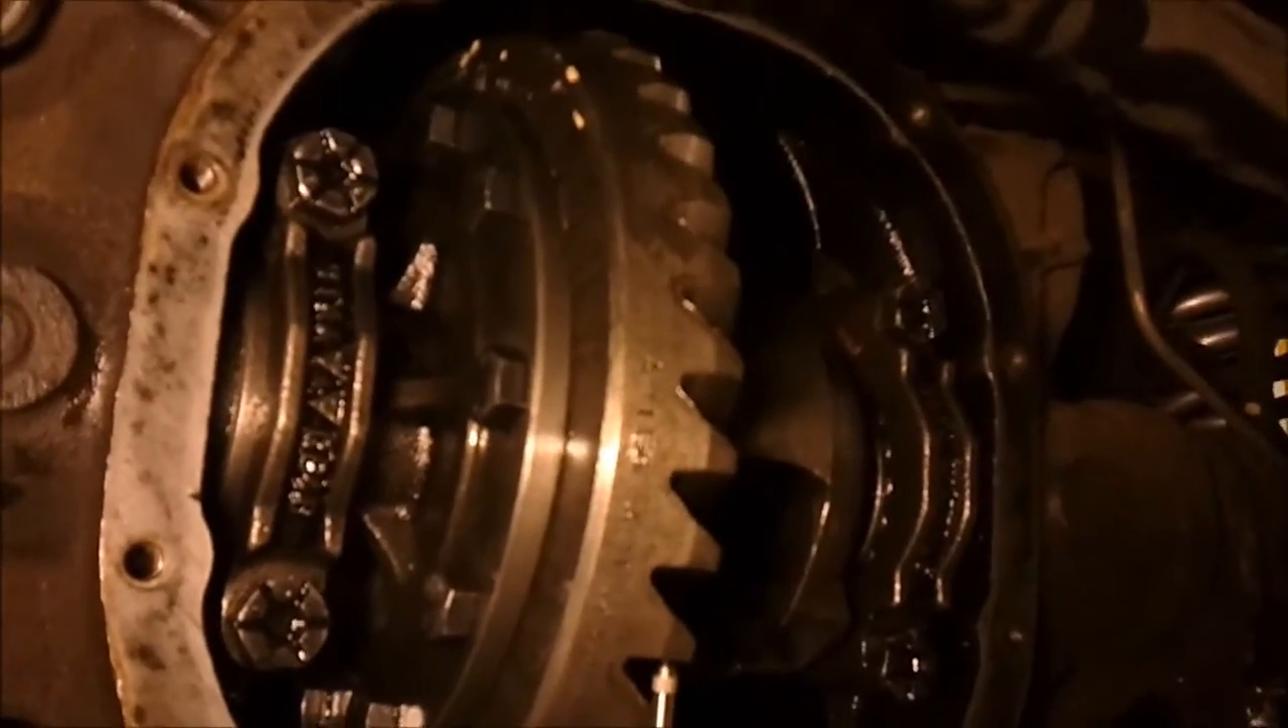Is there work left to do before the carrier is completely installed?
No.